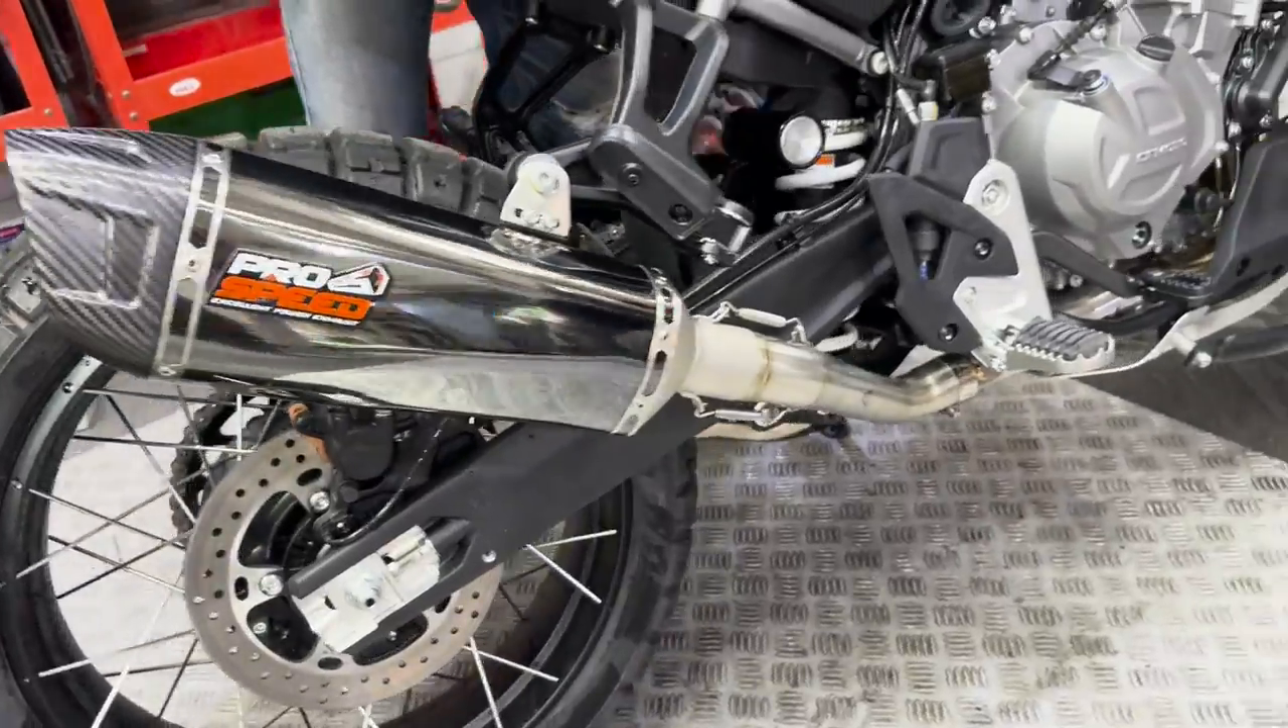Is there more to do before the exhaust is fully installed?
No.